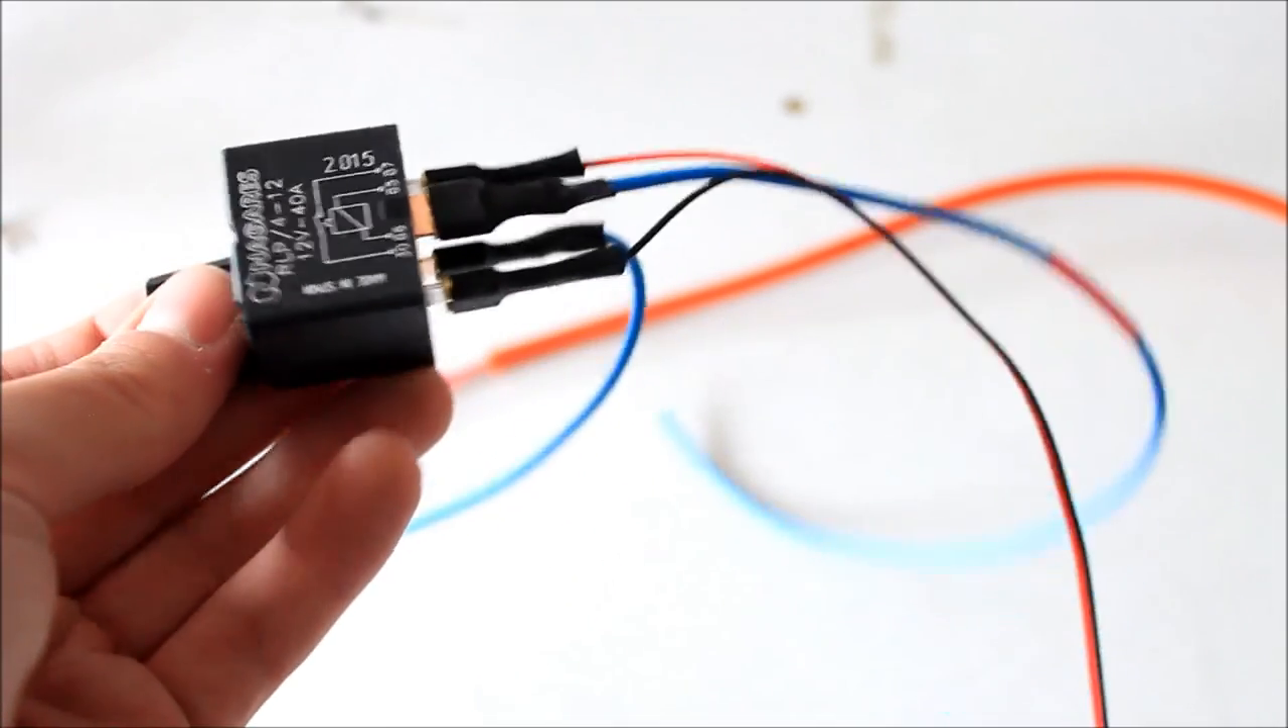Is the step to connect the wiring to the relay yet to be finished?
No.